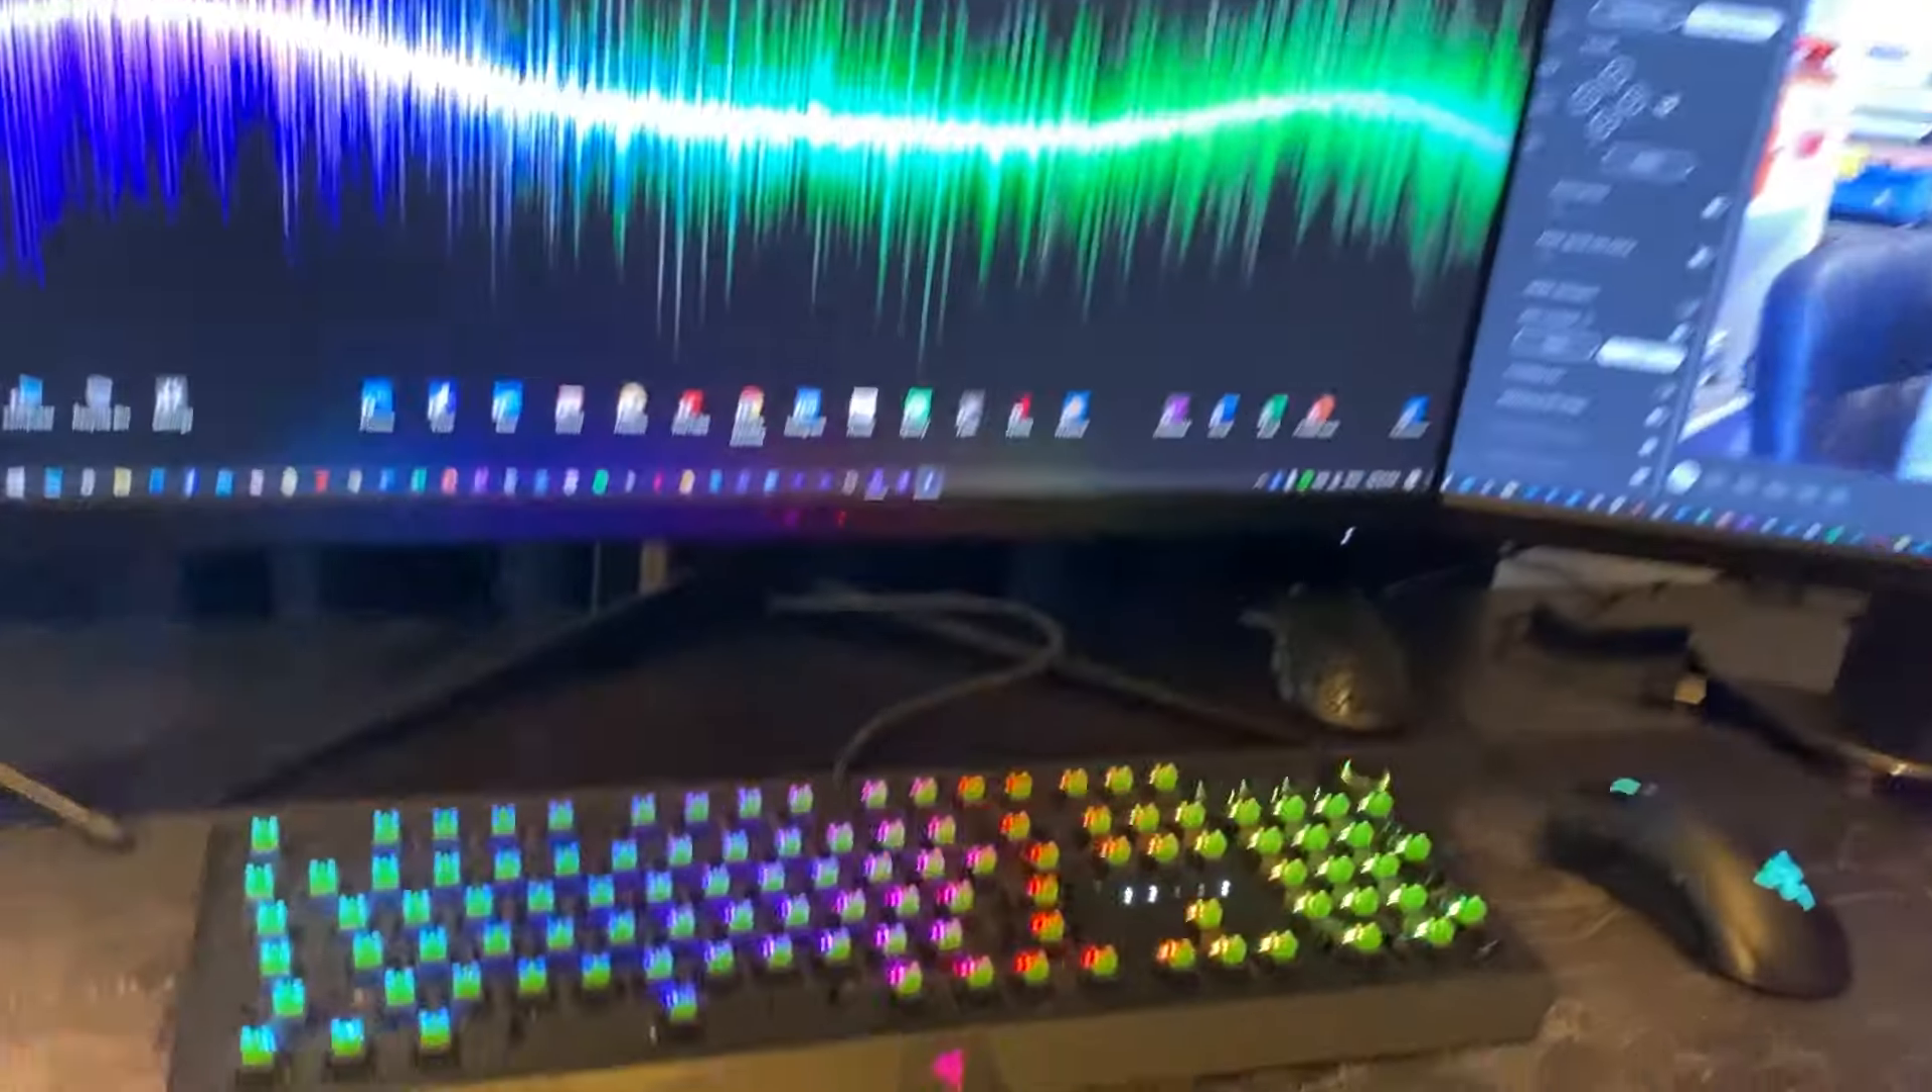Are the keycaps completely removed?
Yes.